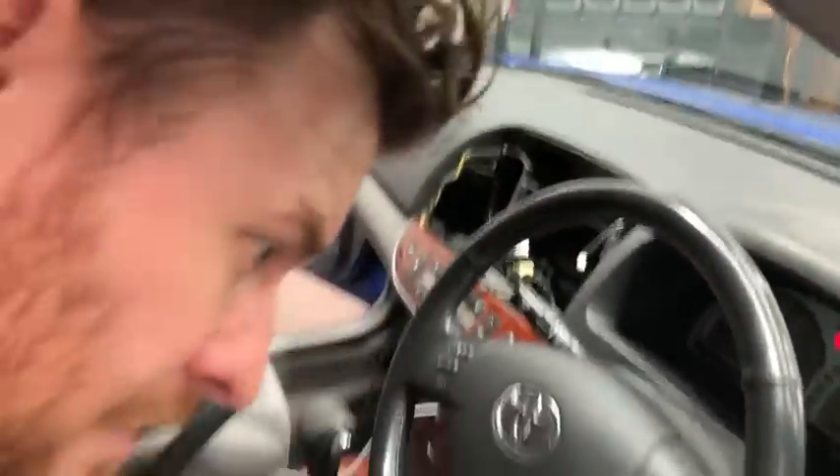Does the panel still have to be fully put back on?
Yes.